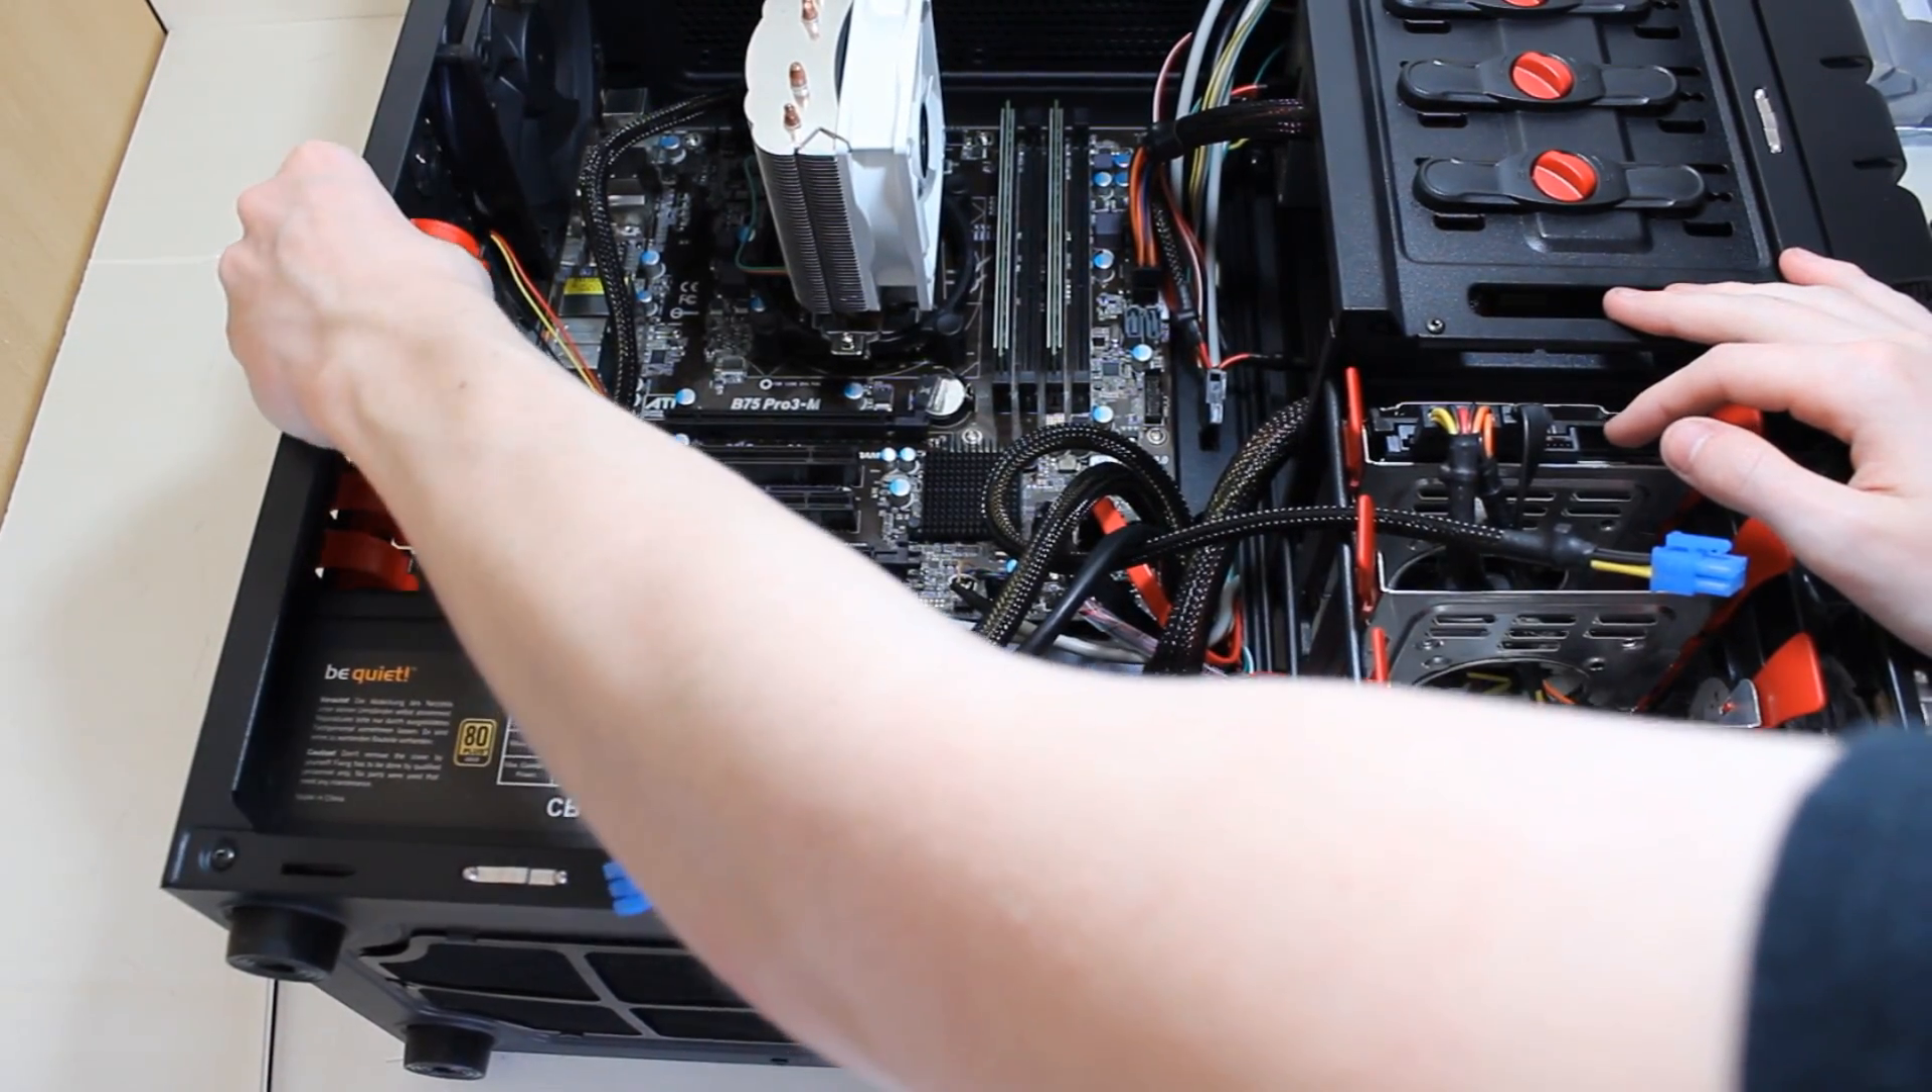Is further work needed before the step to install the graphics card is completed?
Yes.